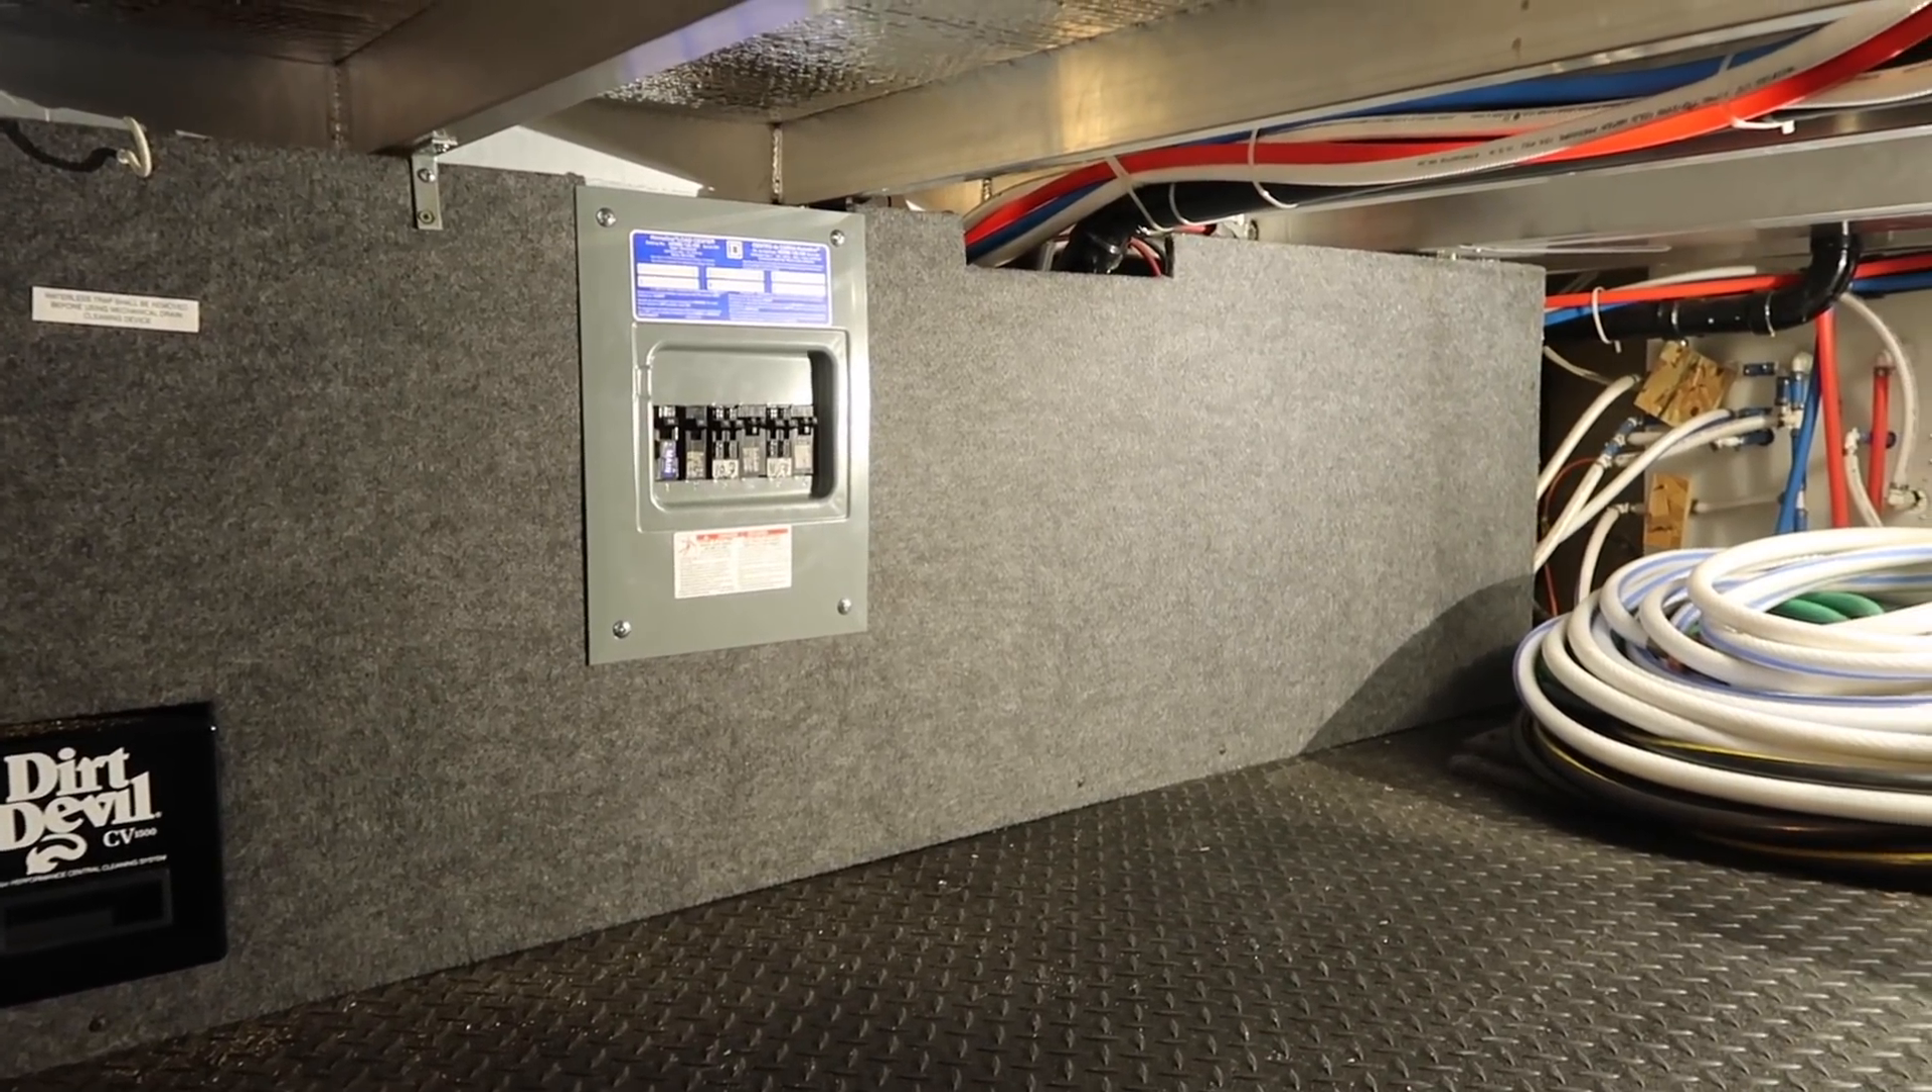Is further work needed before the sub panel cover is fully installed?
No.